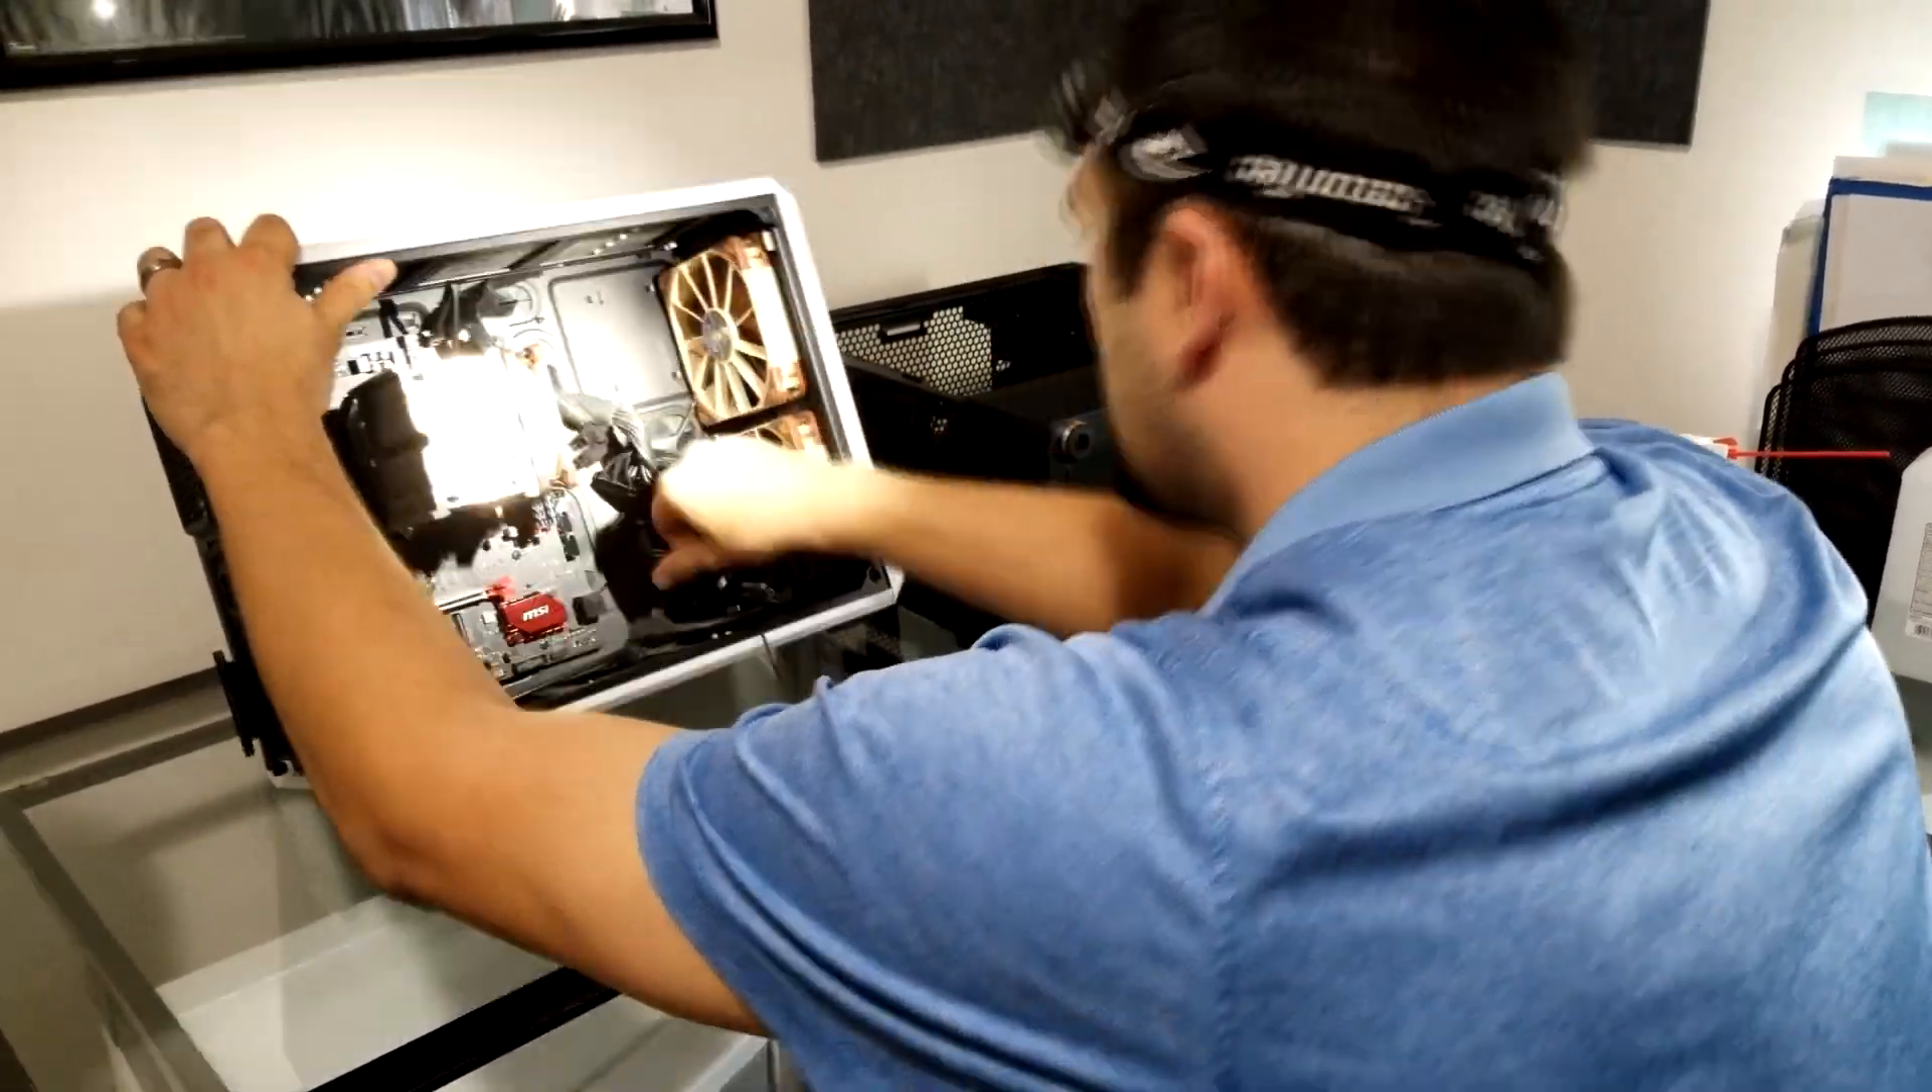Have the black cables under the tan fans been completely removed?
No.